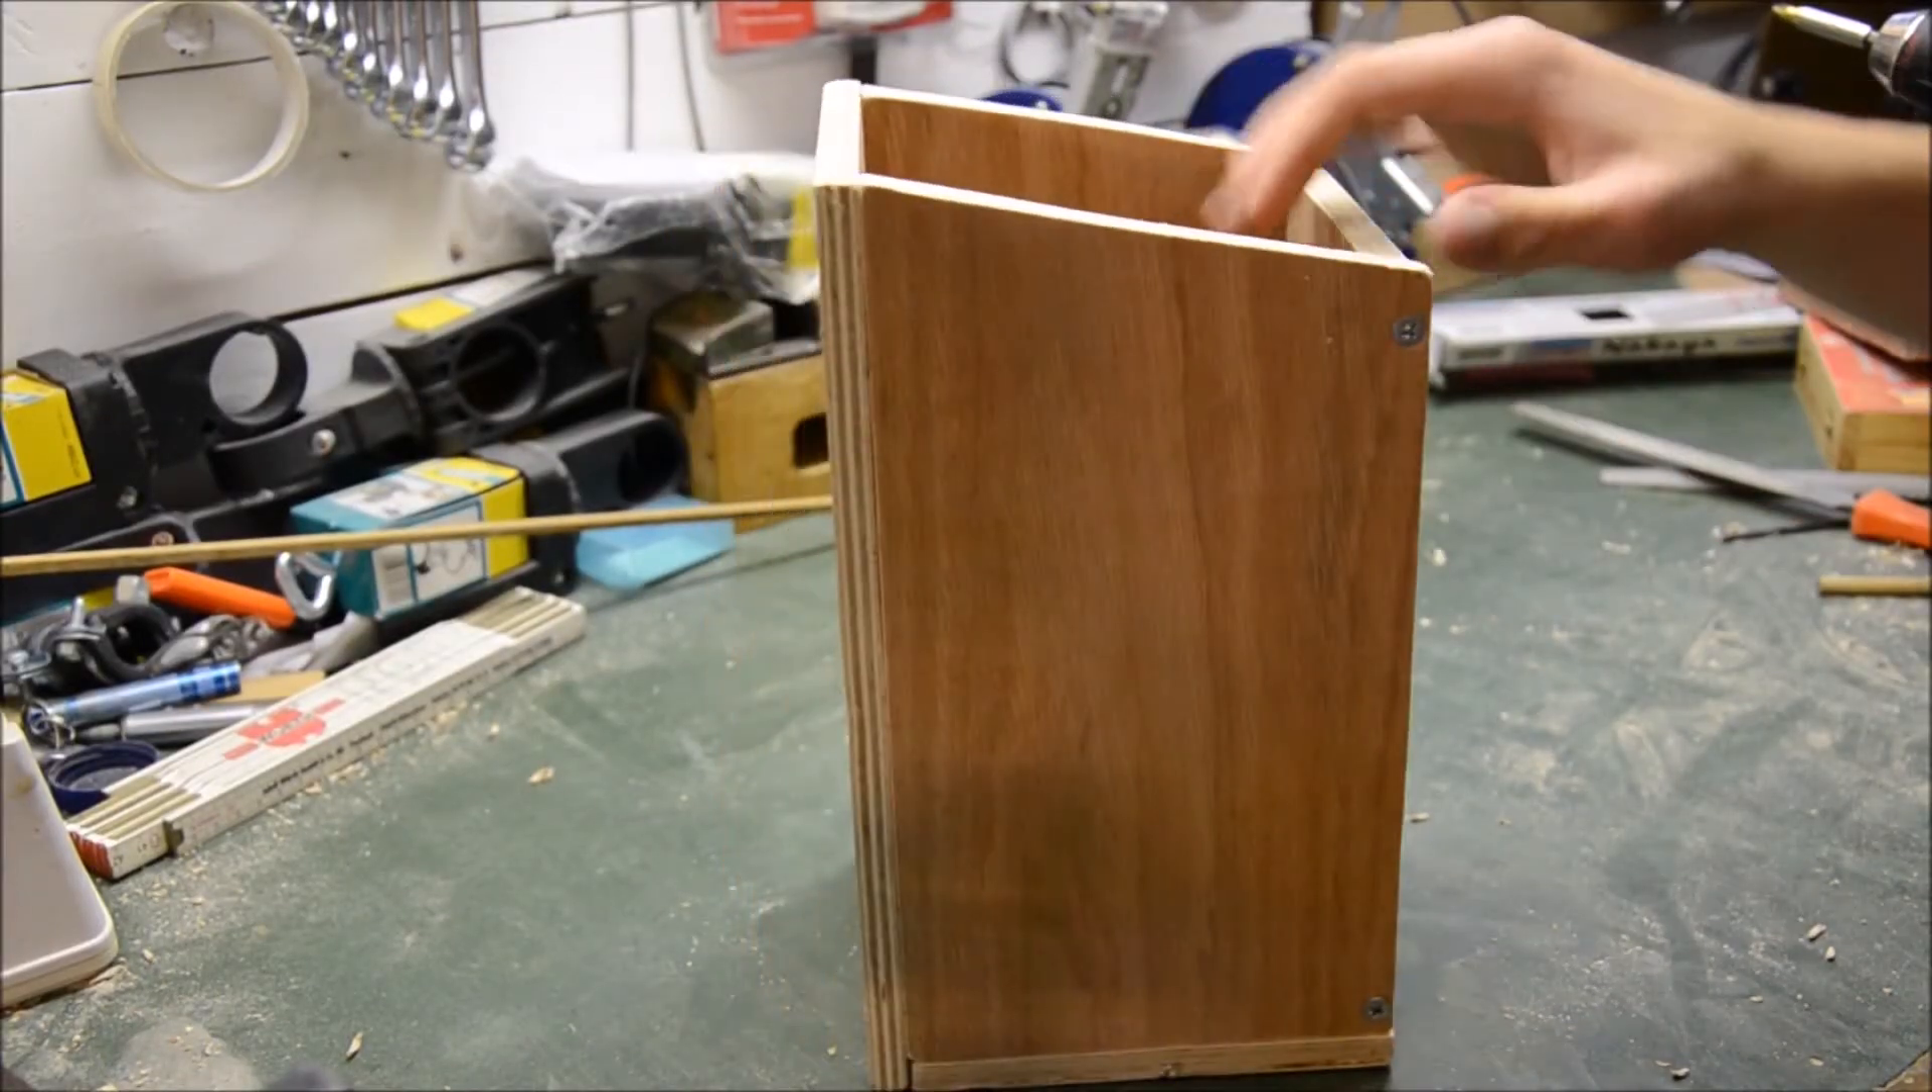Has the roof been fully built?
No.